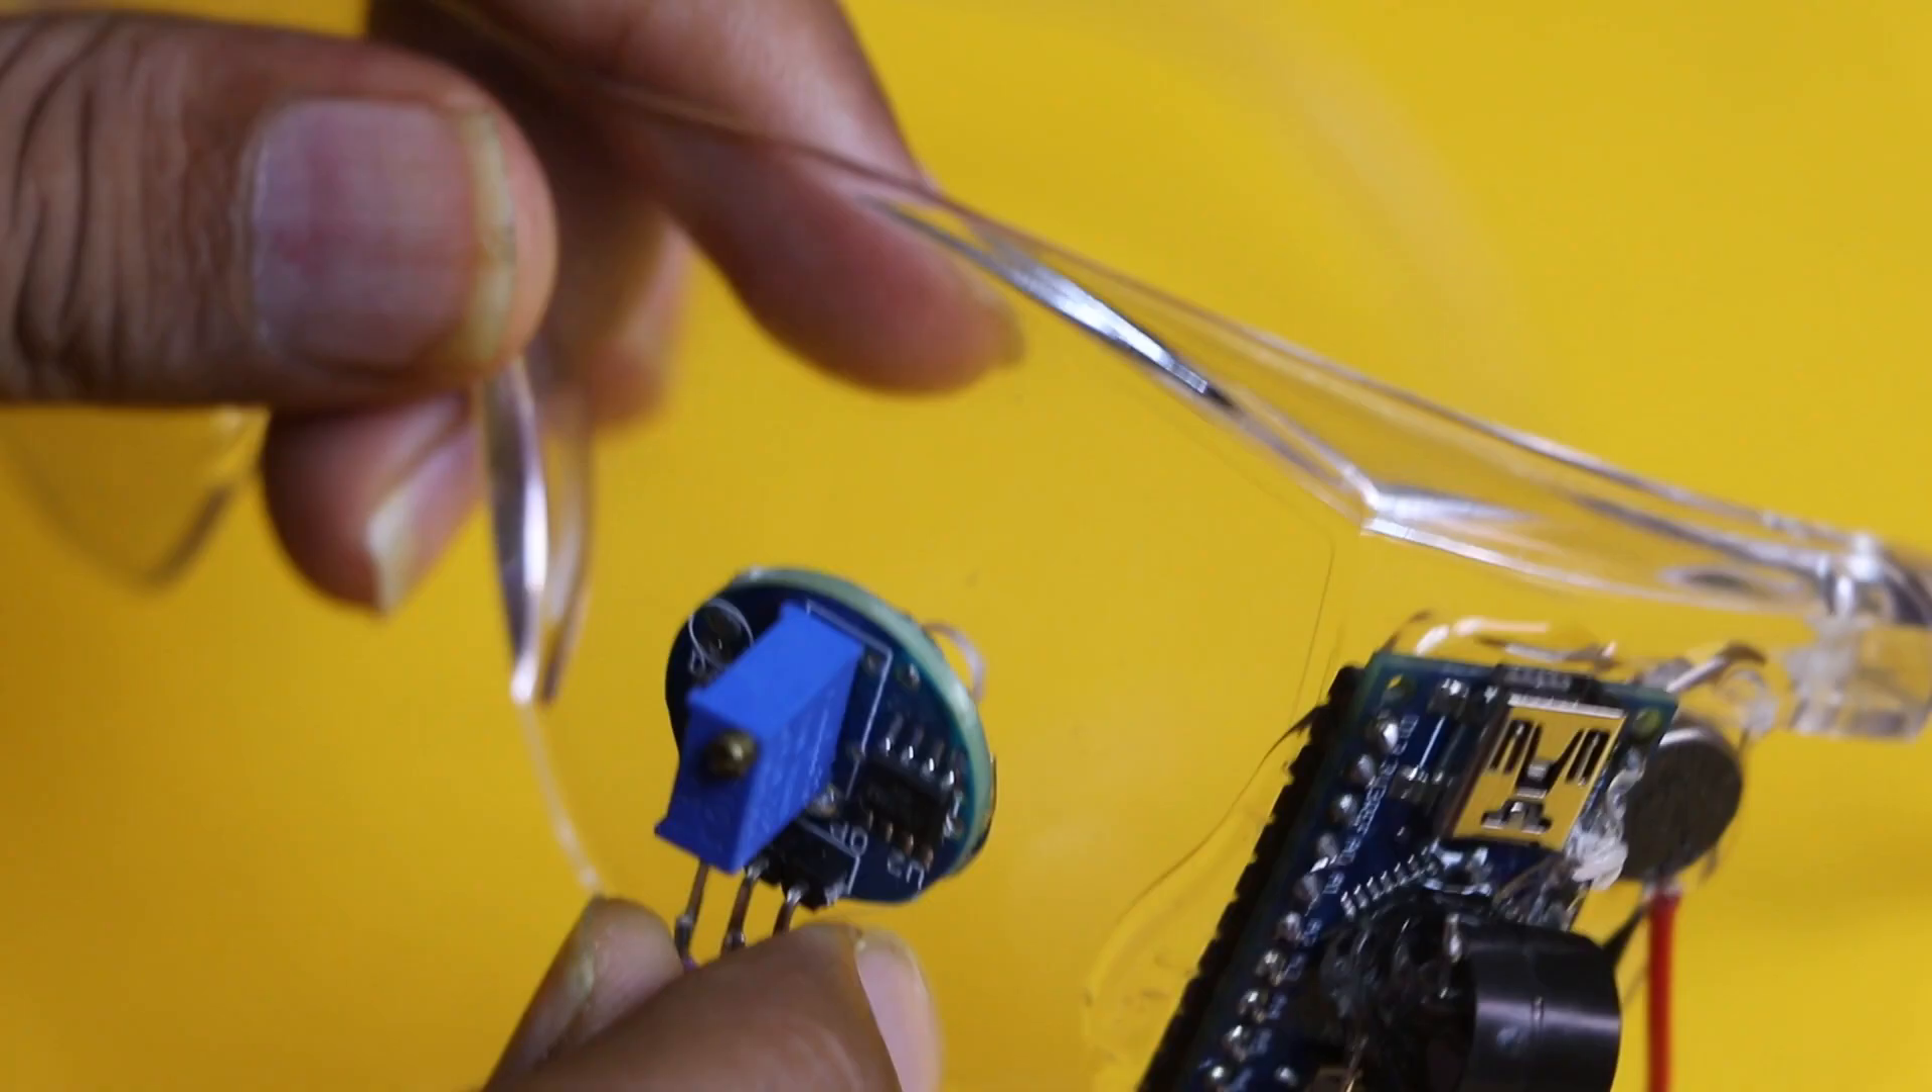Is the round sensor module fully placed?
No.